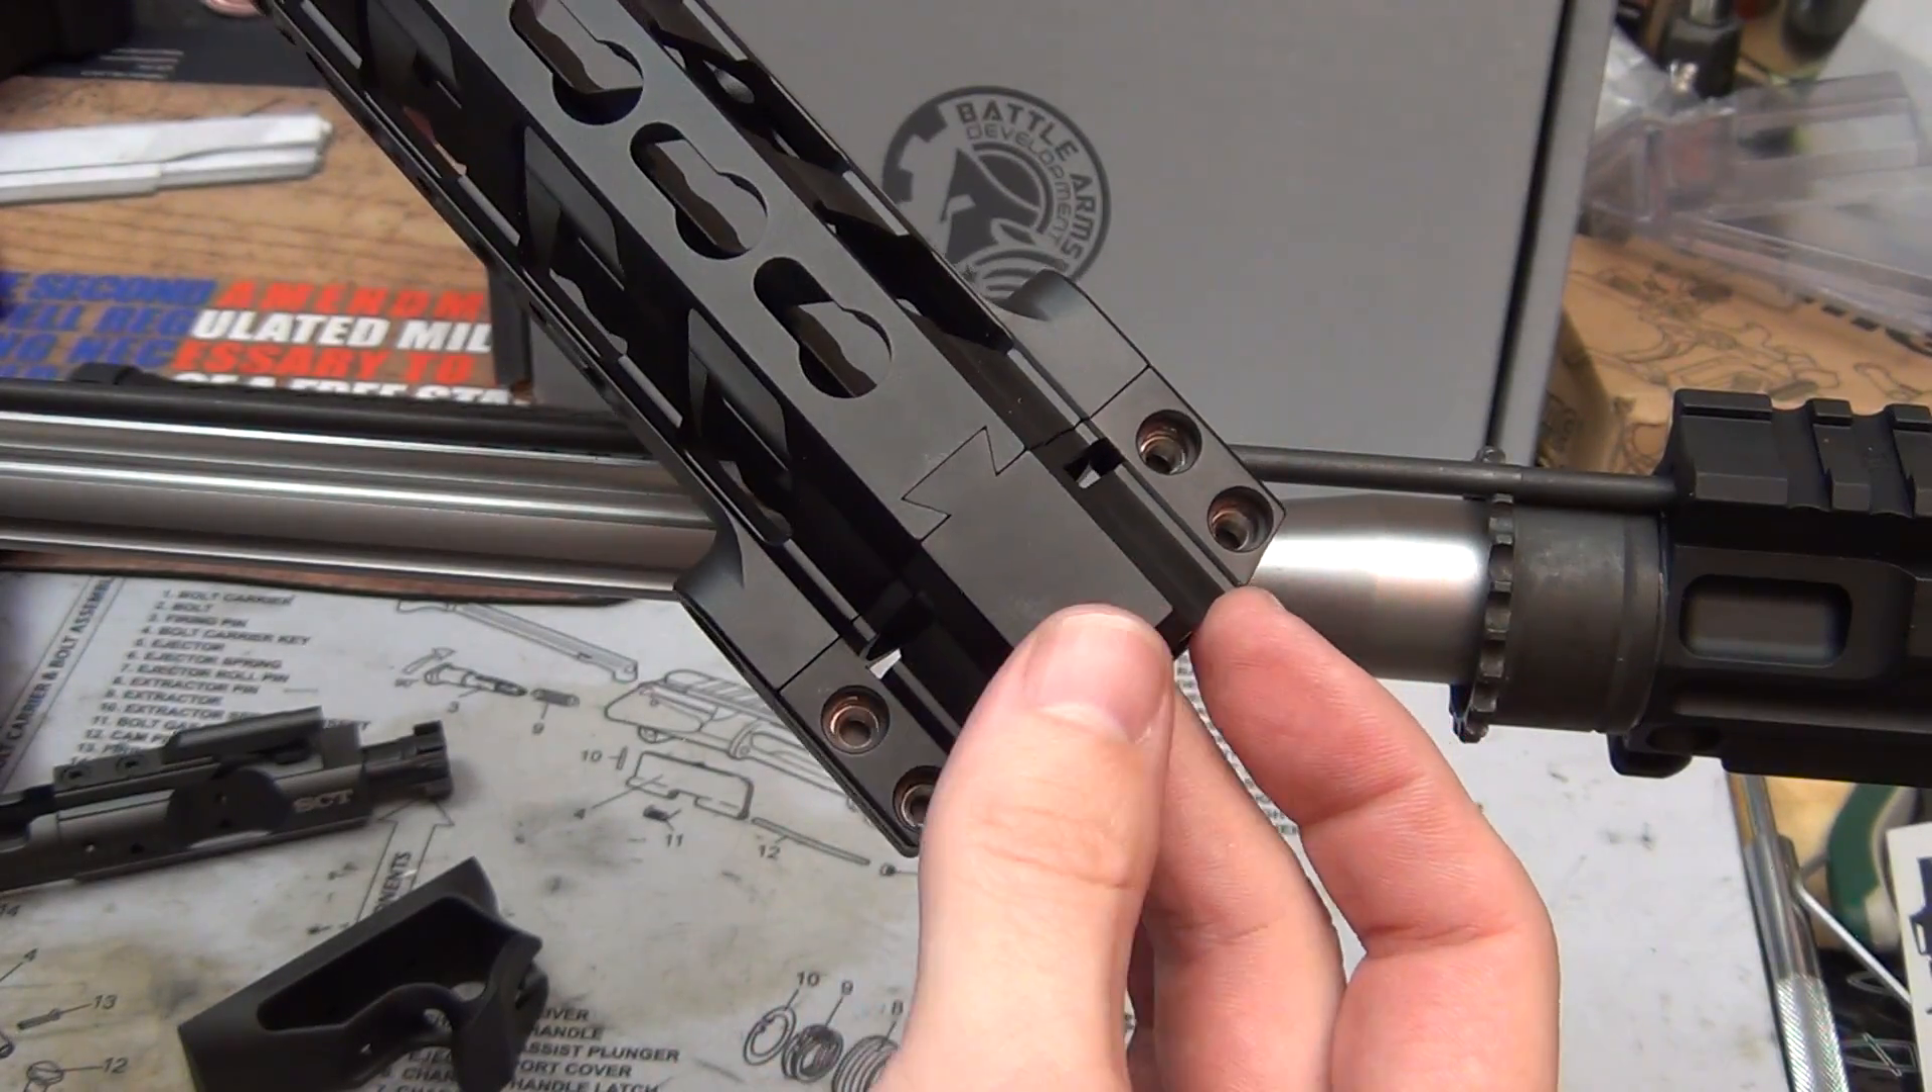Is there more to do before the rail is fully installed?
Yes.